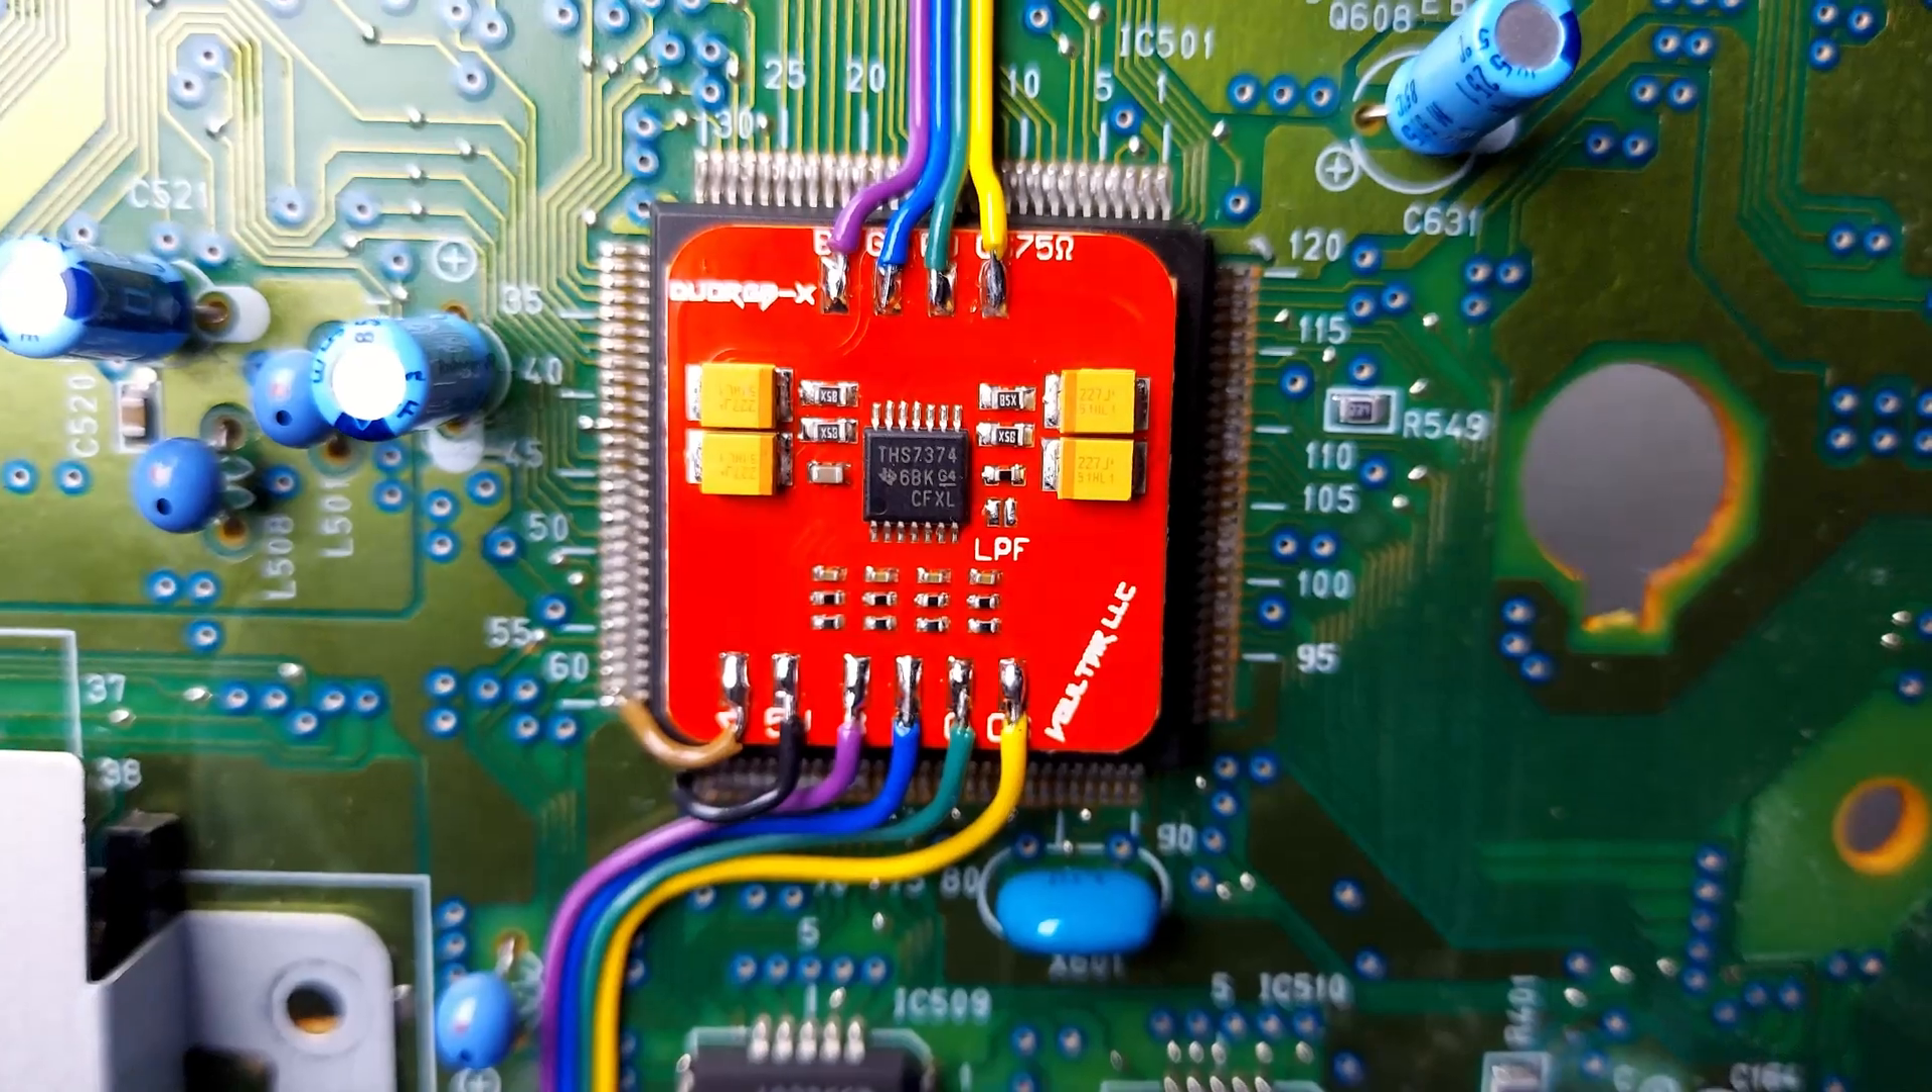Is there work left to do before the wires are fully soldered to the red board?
No.